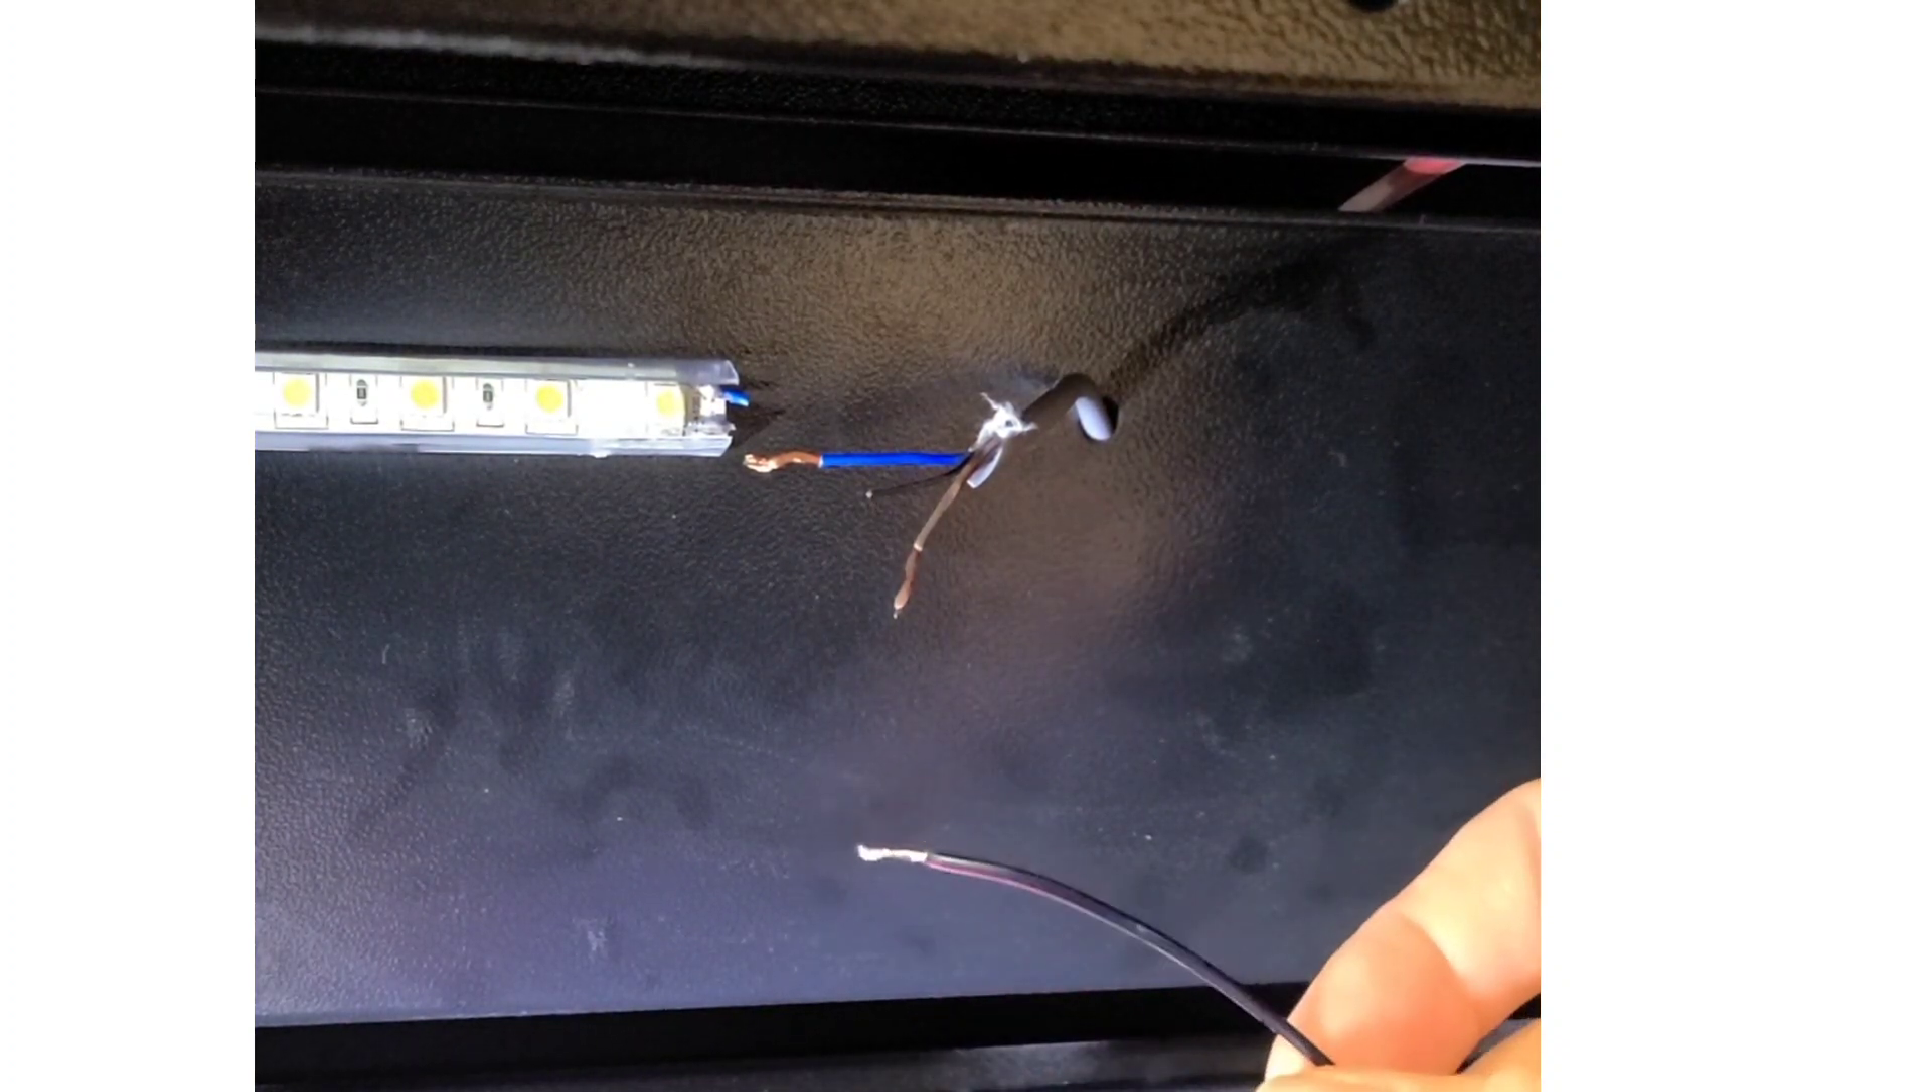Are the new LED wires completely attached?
No.